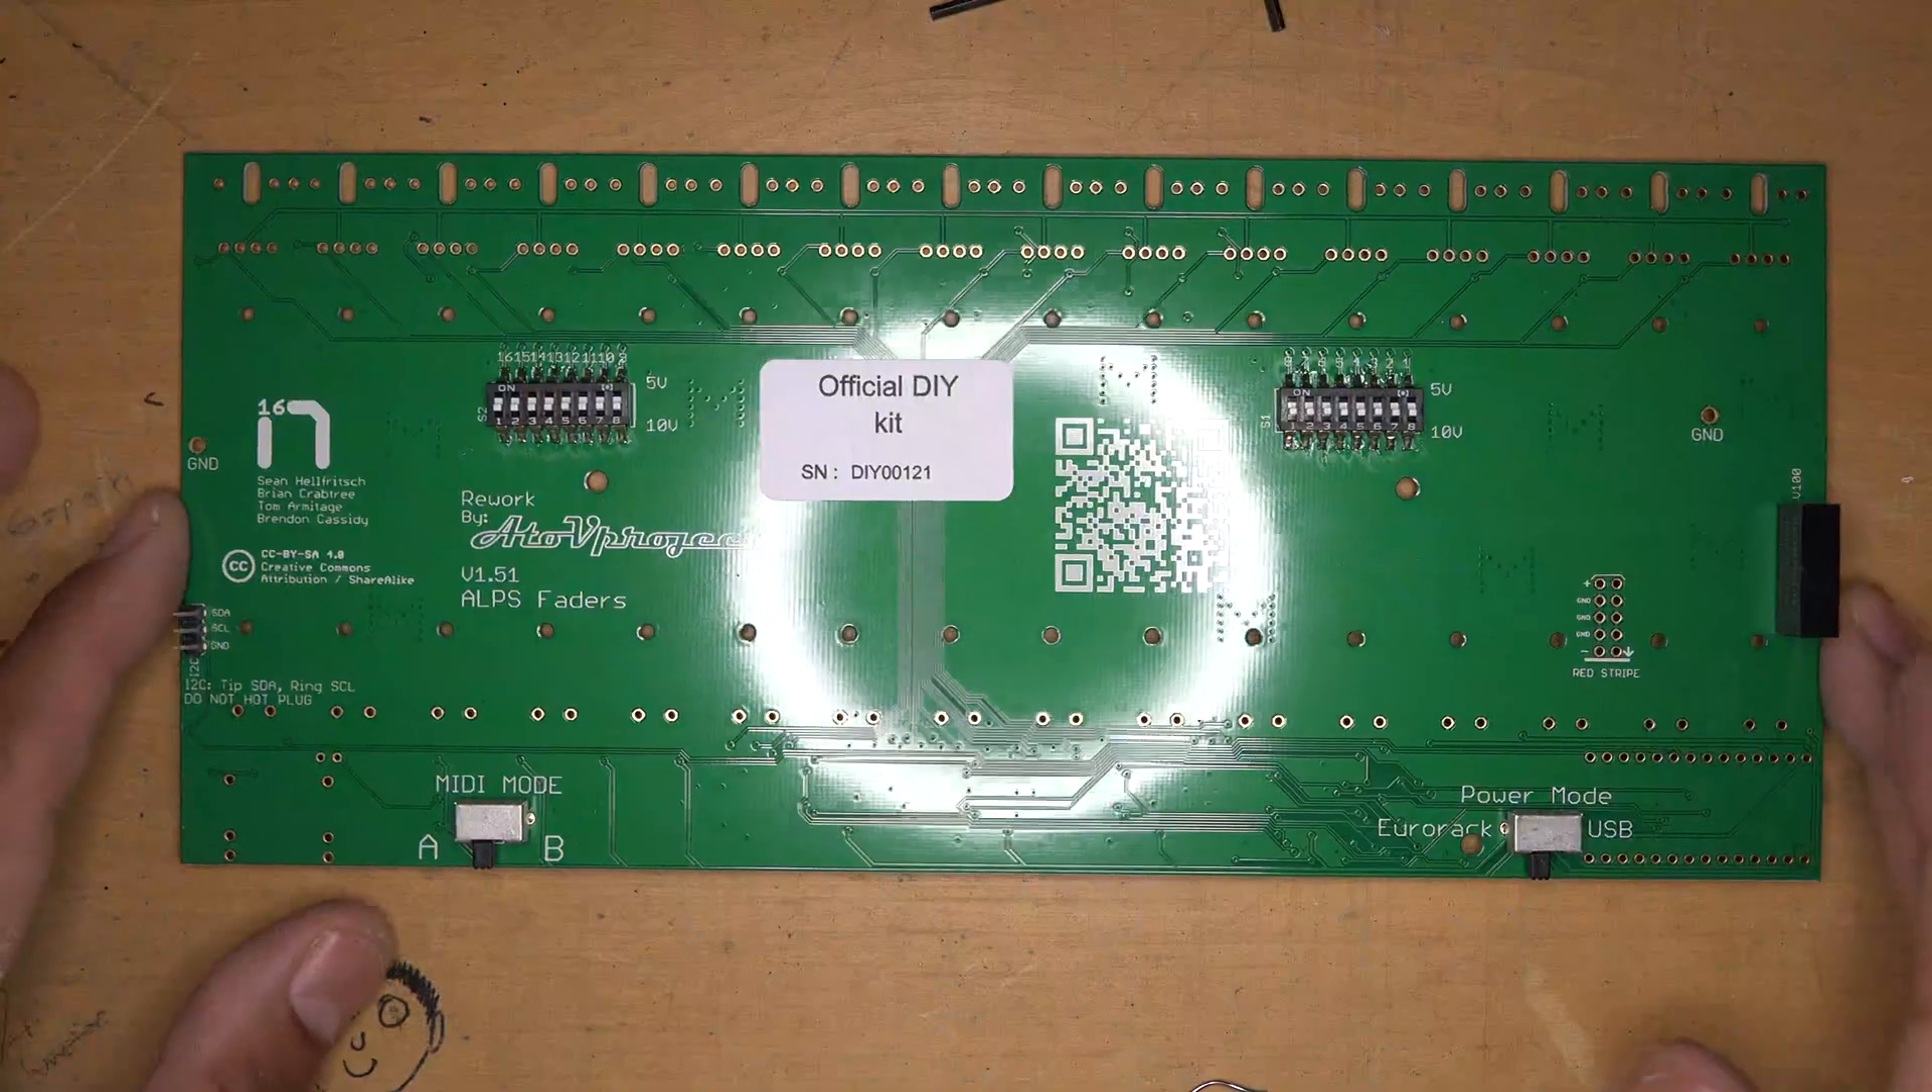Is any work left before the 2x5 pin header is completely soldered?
Yes.